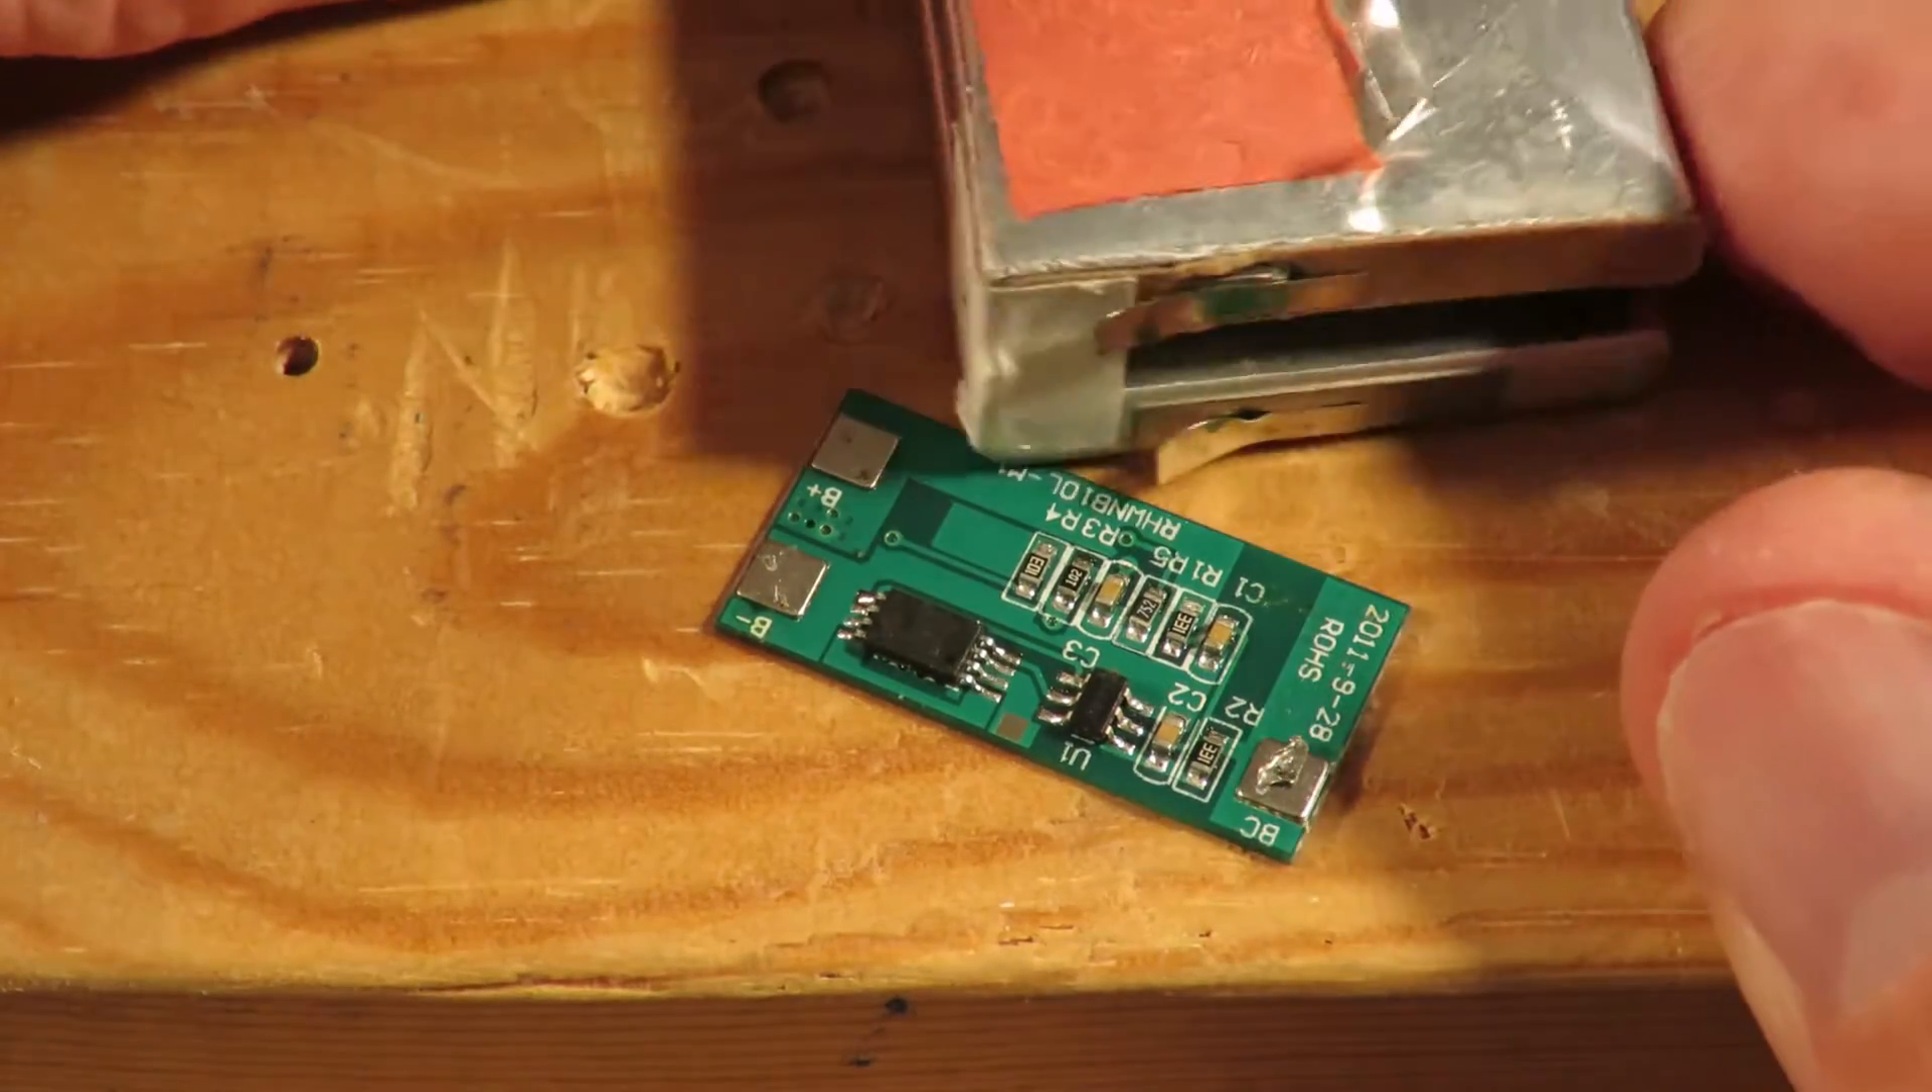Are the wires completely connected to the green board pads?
No.